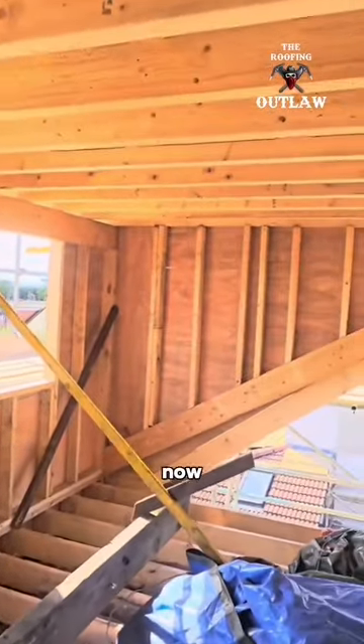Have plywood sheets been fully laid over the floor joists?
No.